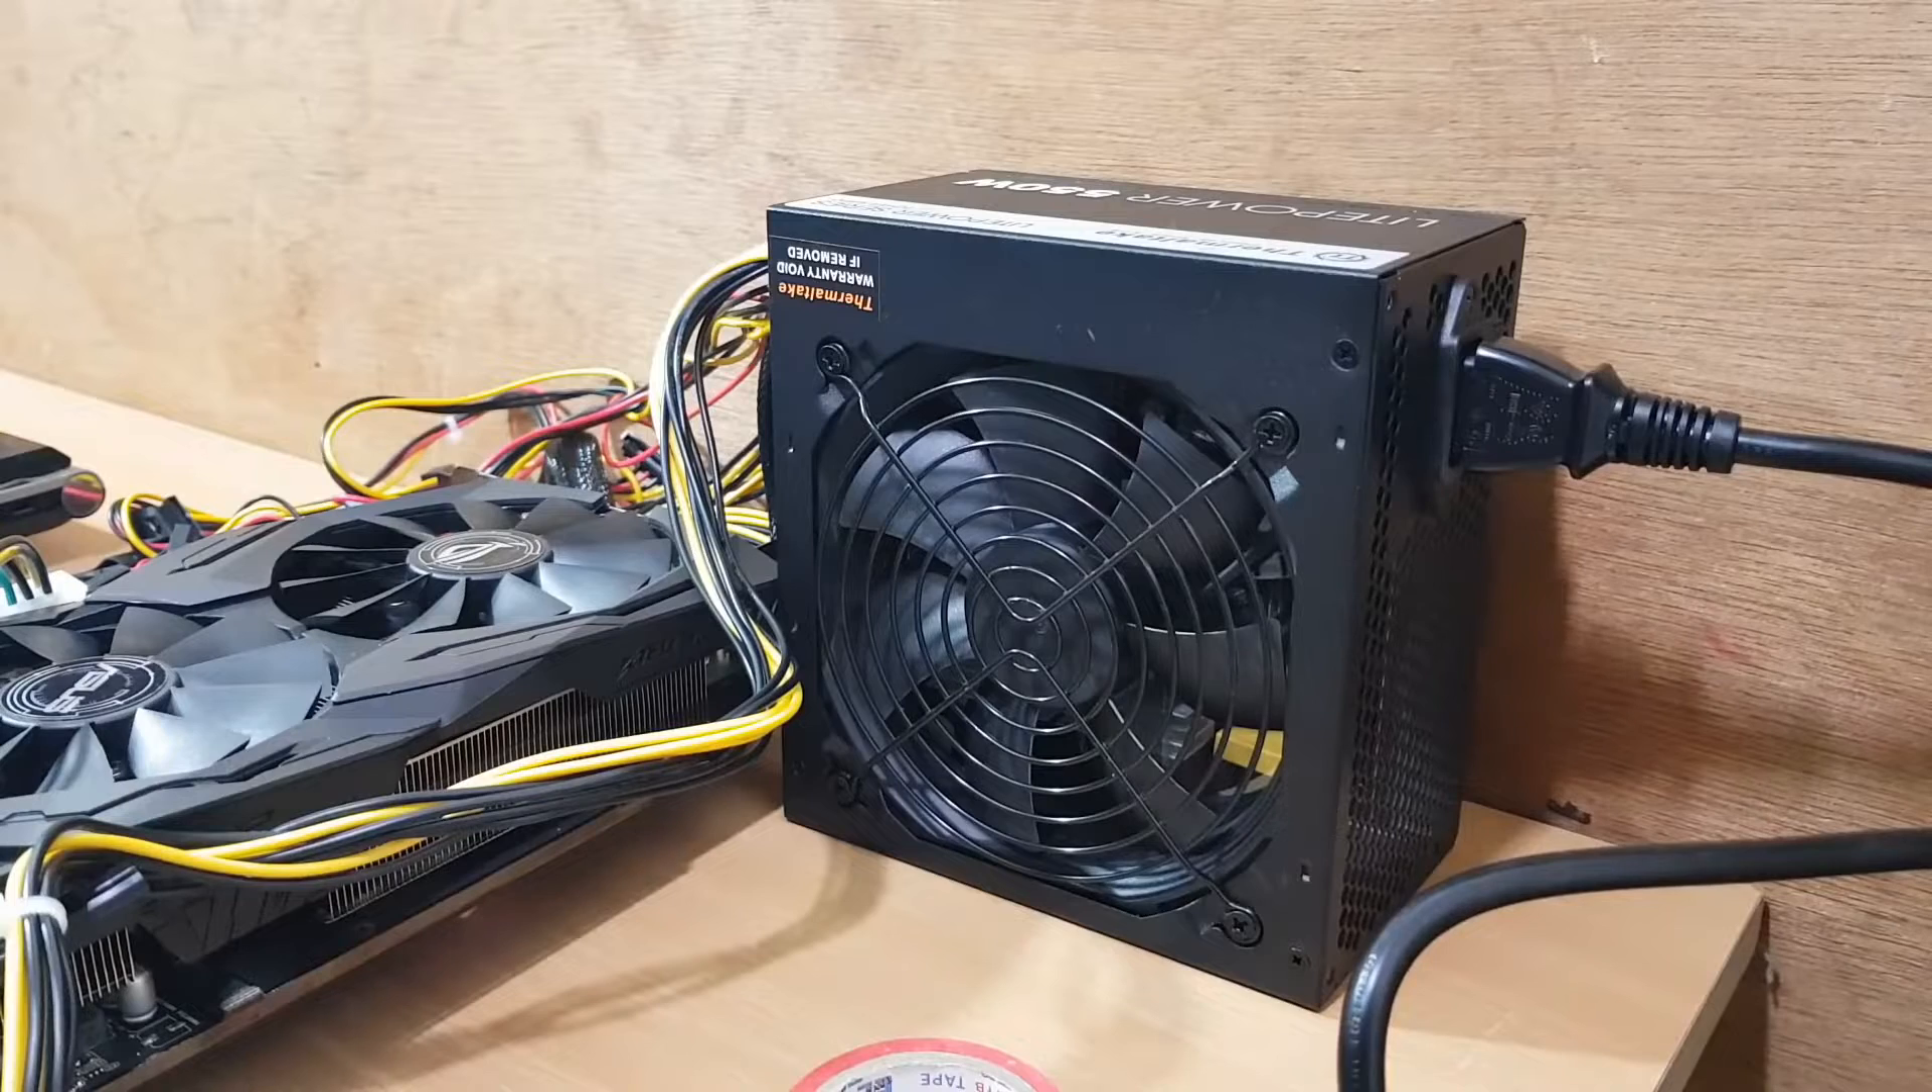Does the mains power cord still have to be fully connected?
No.